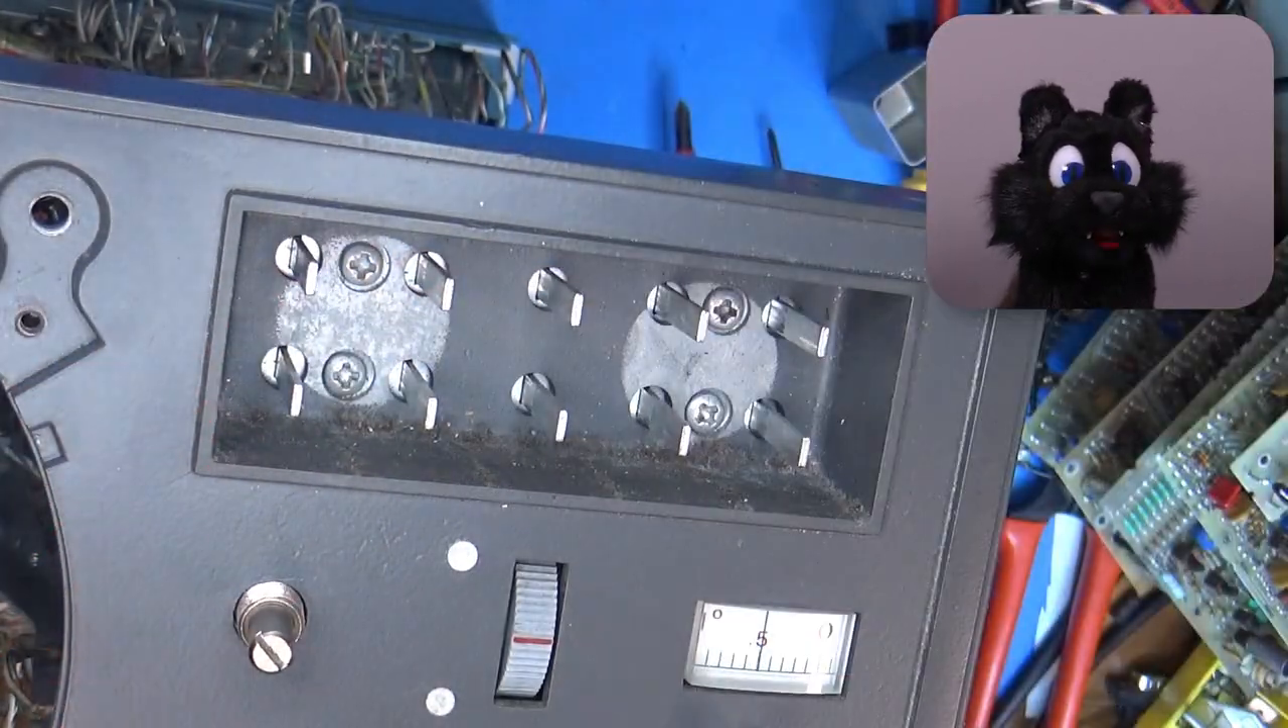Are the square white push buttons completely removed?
Yes.